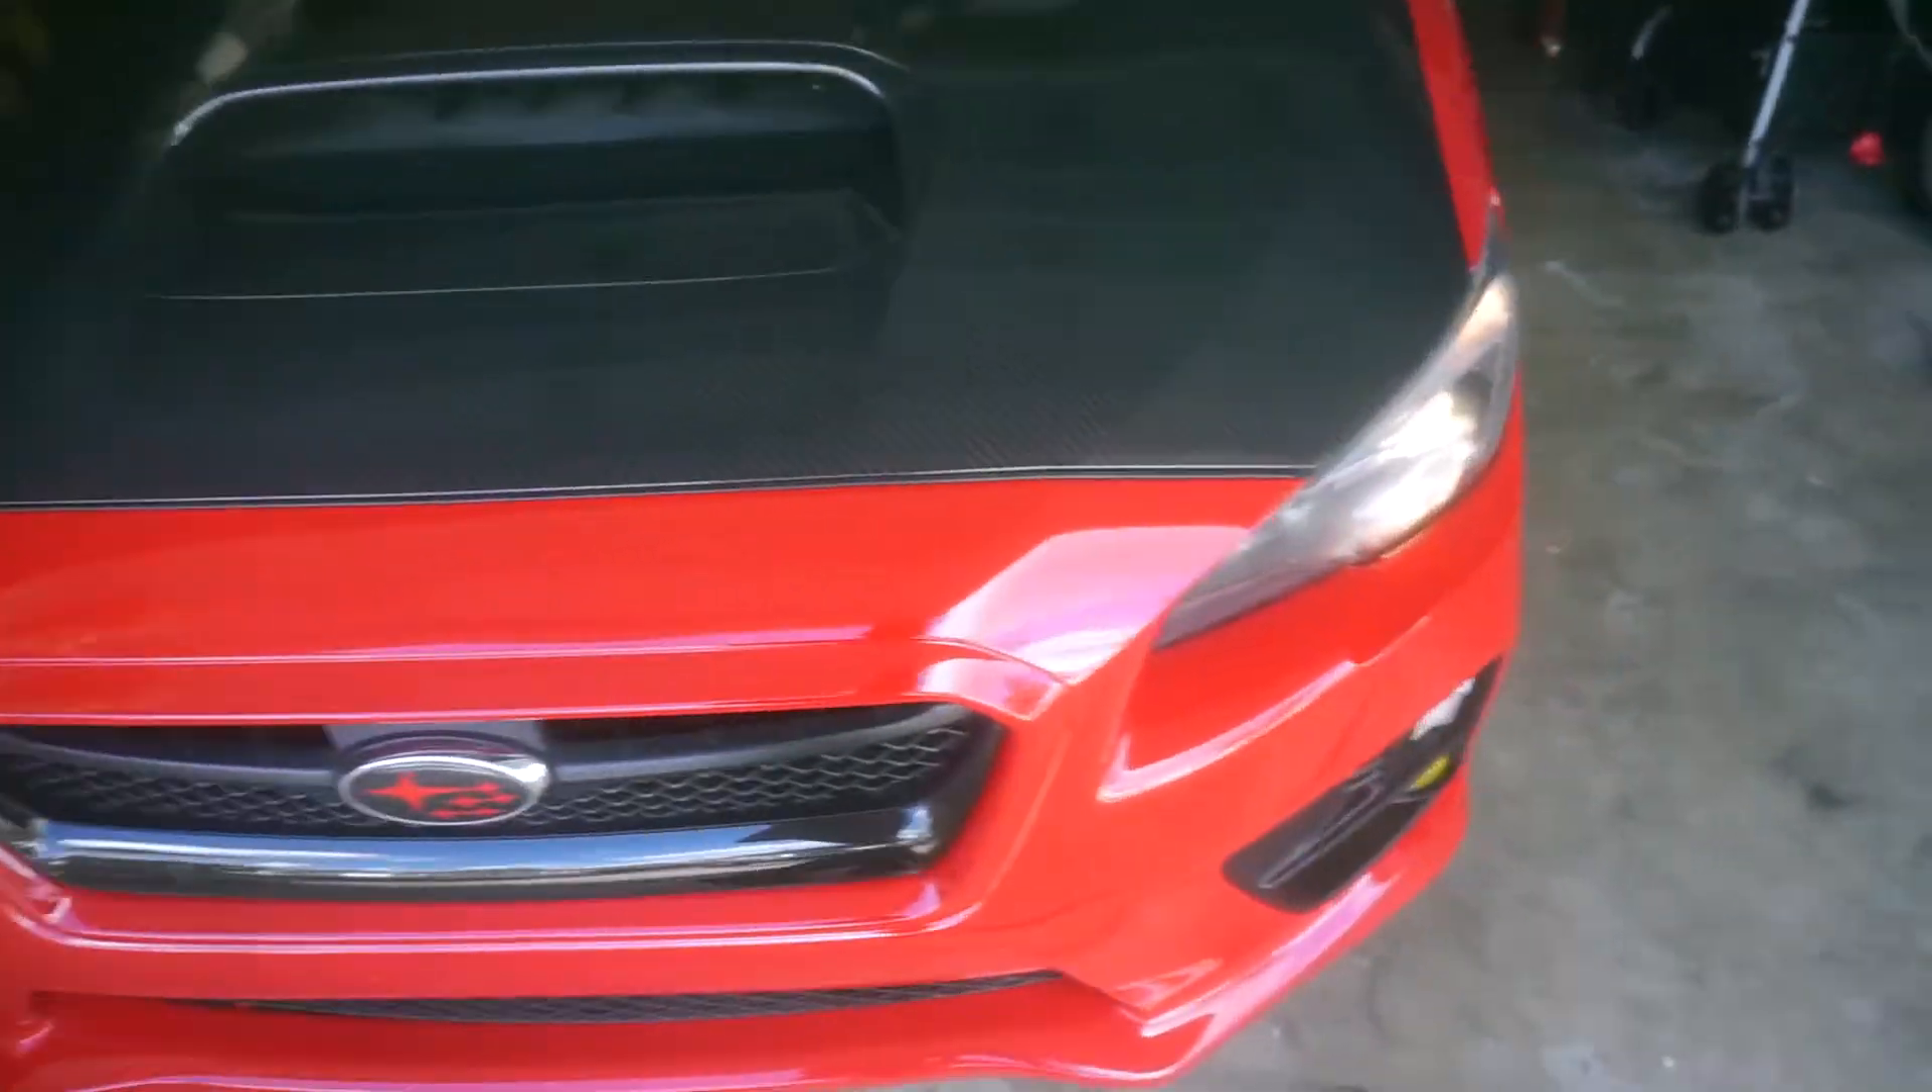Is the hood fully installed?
Yes.